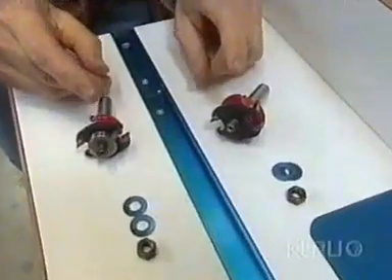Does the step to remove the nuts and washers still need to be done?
No.